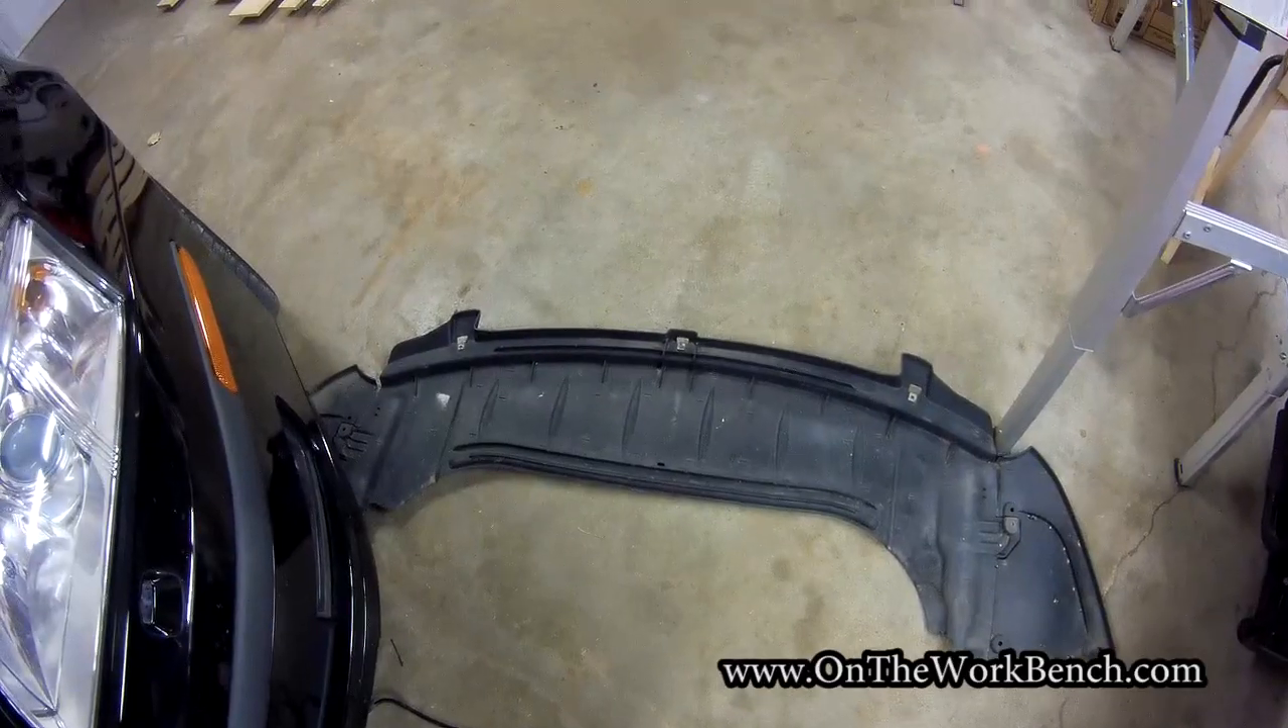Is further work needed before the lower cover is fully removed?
No.